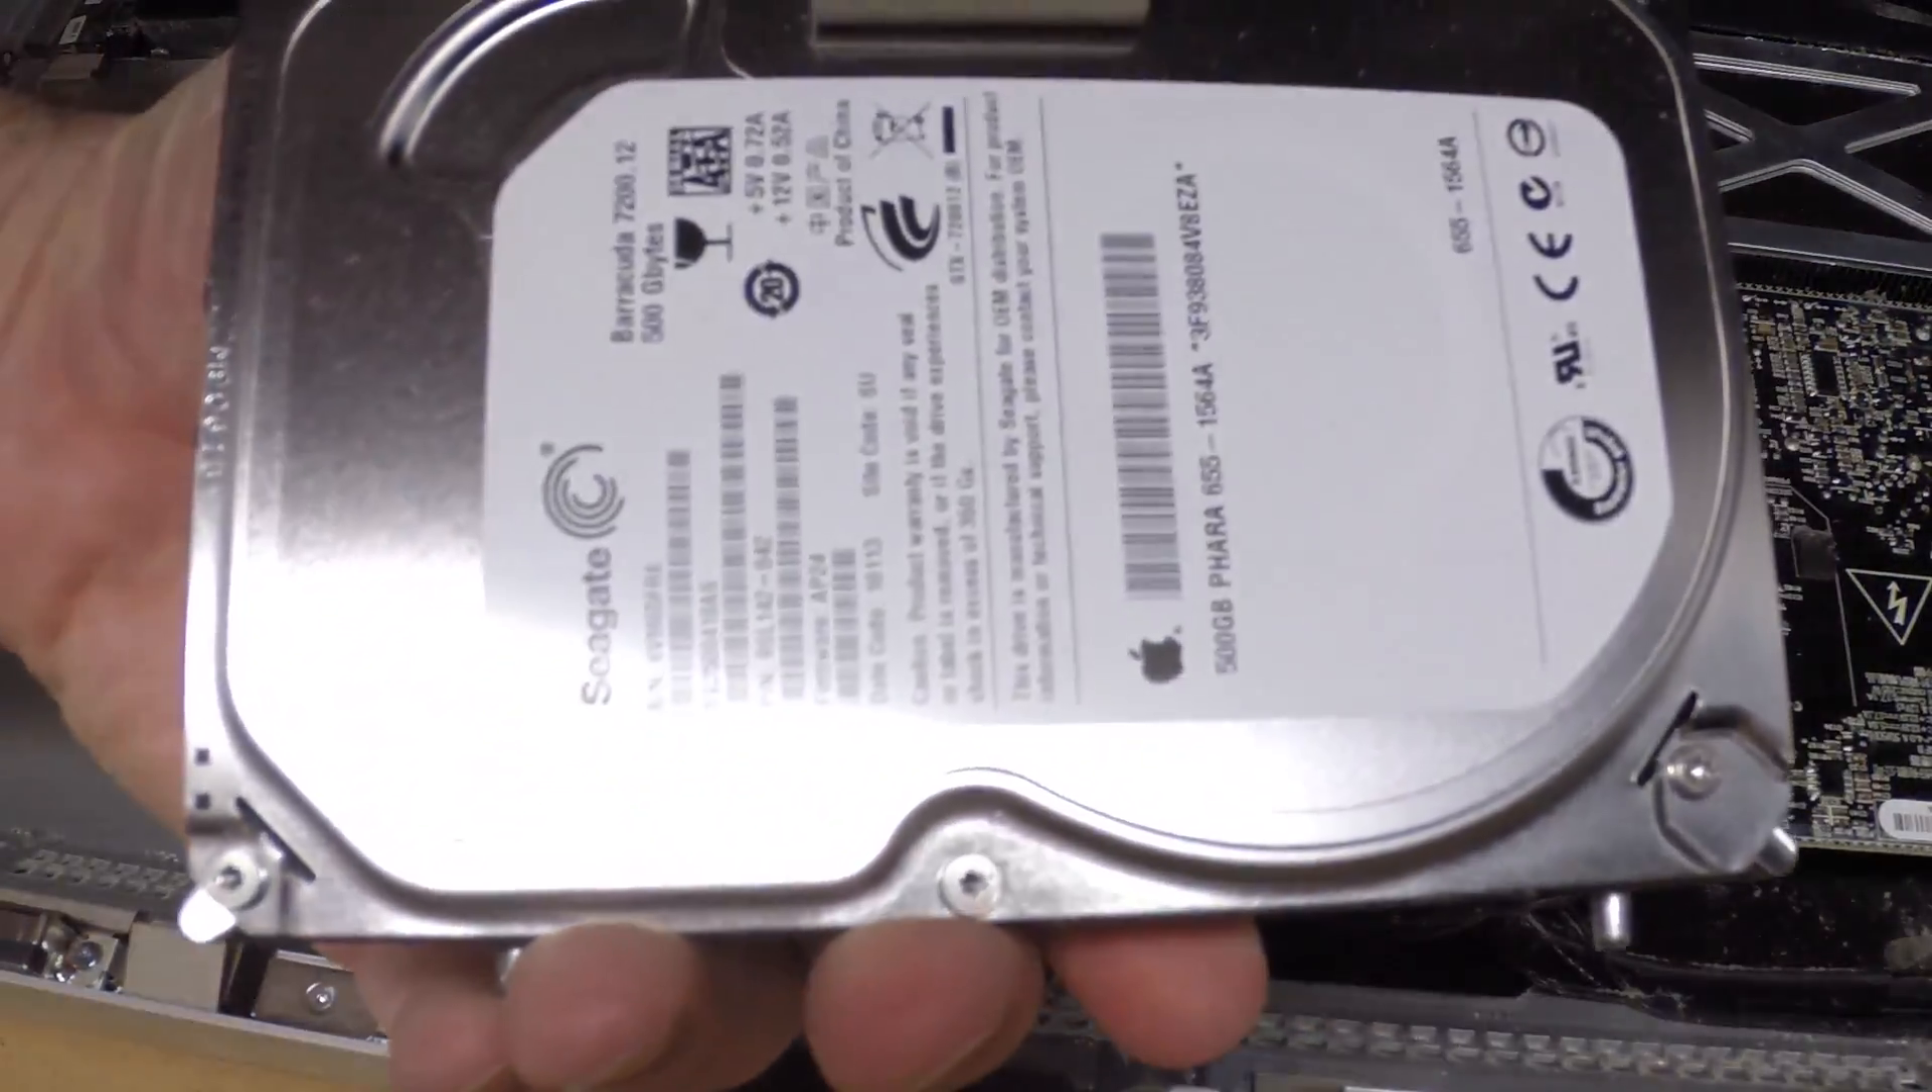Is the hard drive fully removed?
Yes.